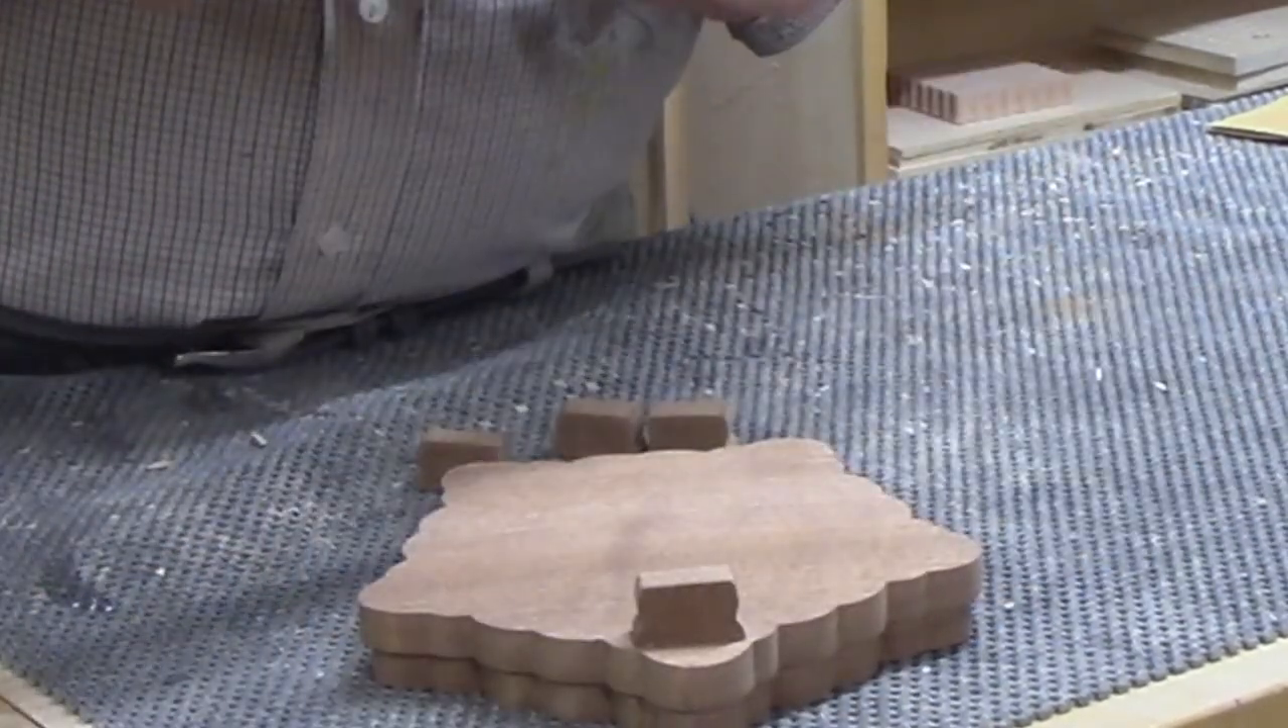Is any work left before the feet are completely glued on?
Yes.